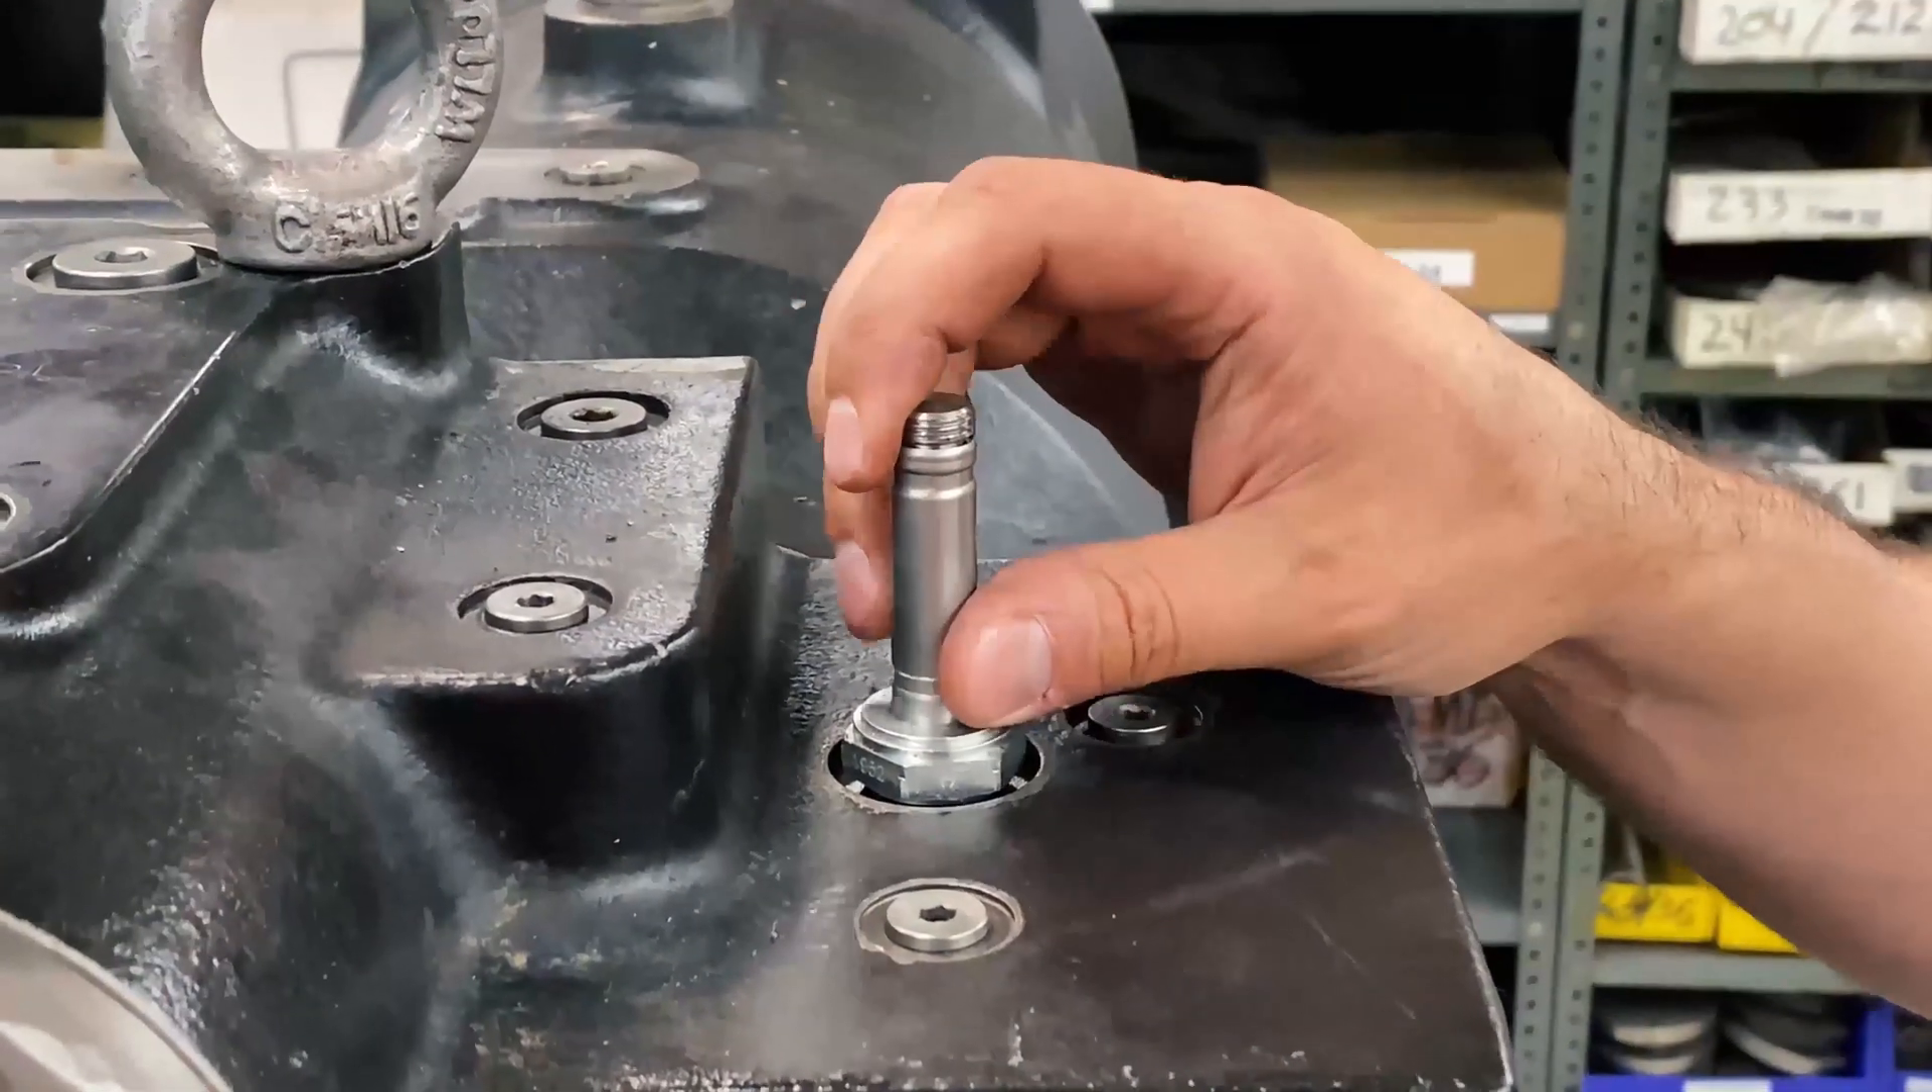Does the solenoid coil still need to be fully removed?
No.